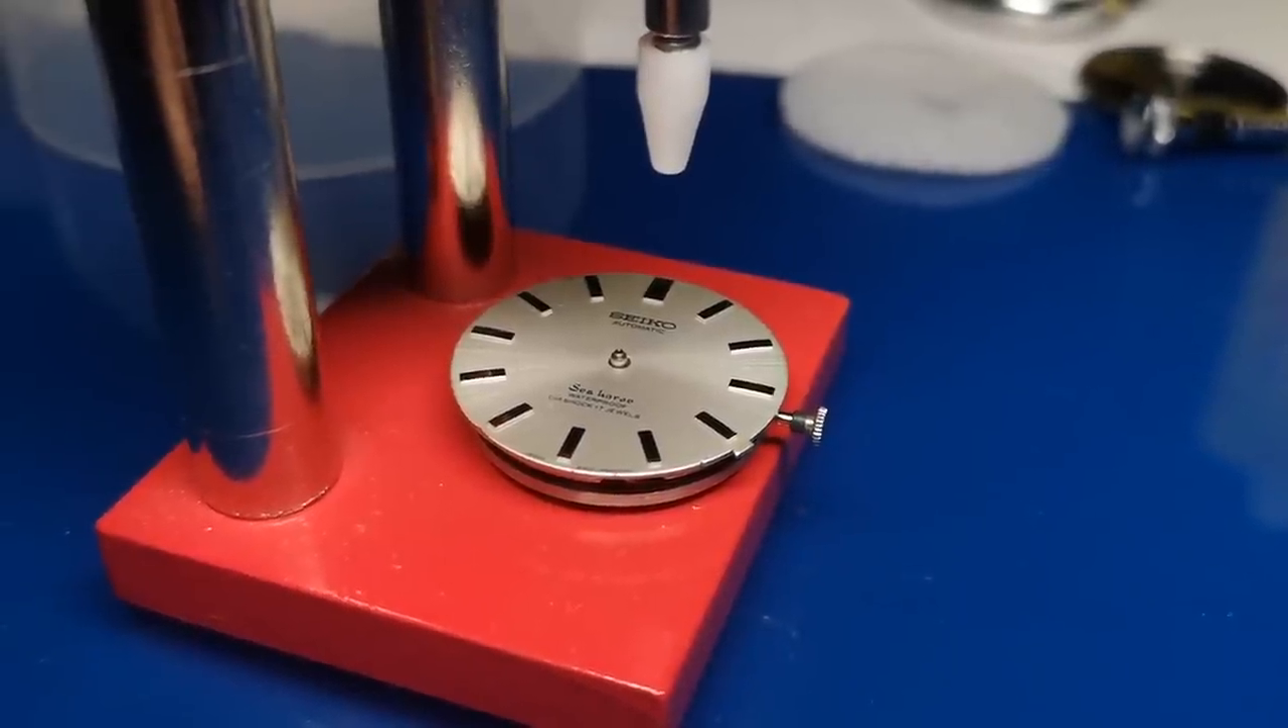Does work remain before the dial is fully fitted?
No.